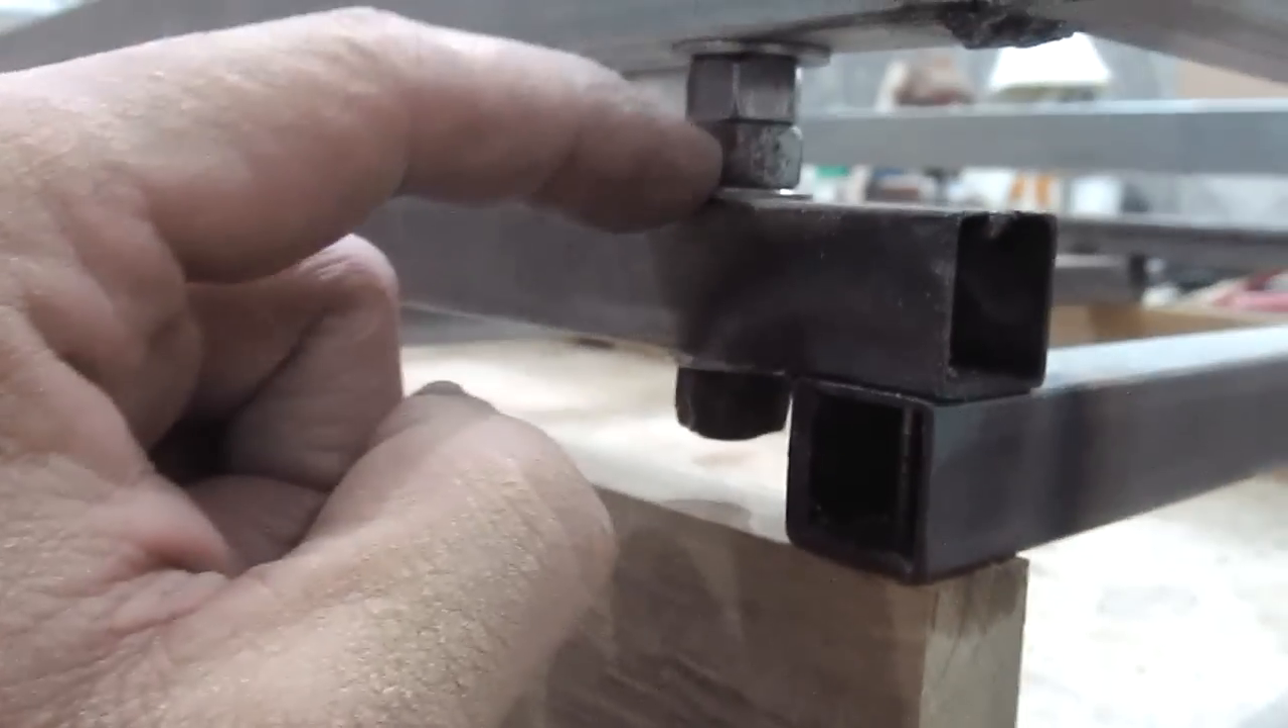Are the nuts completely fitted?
Yes.